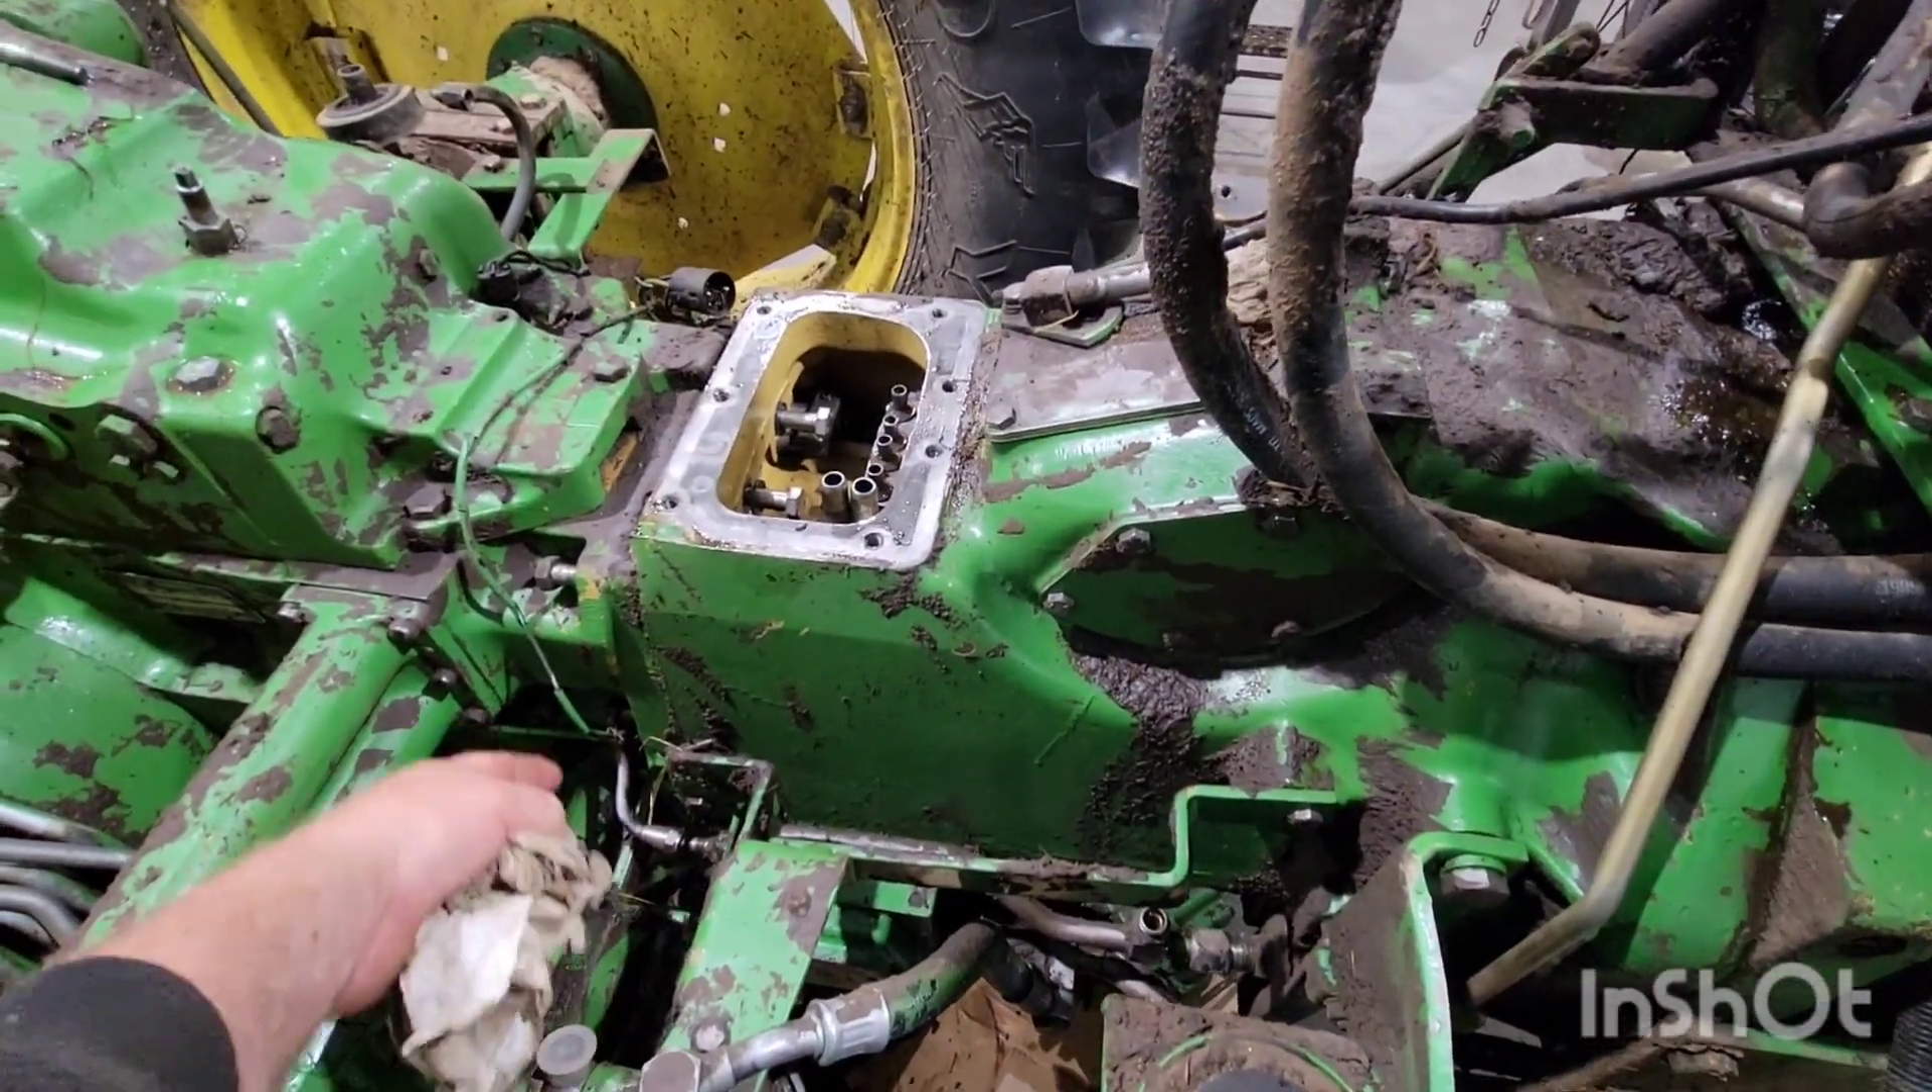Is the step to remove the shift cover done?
Yes.